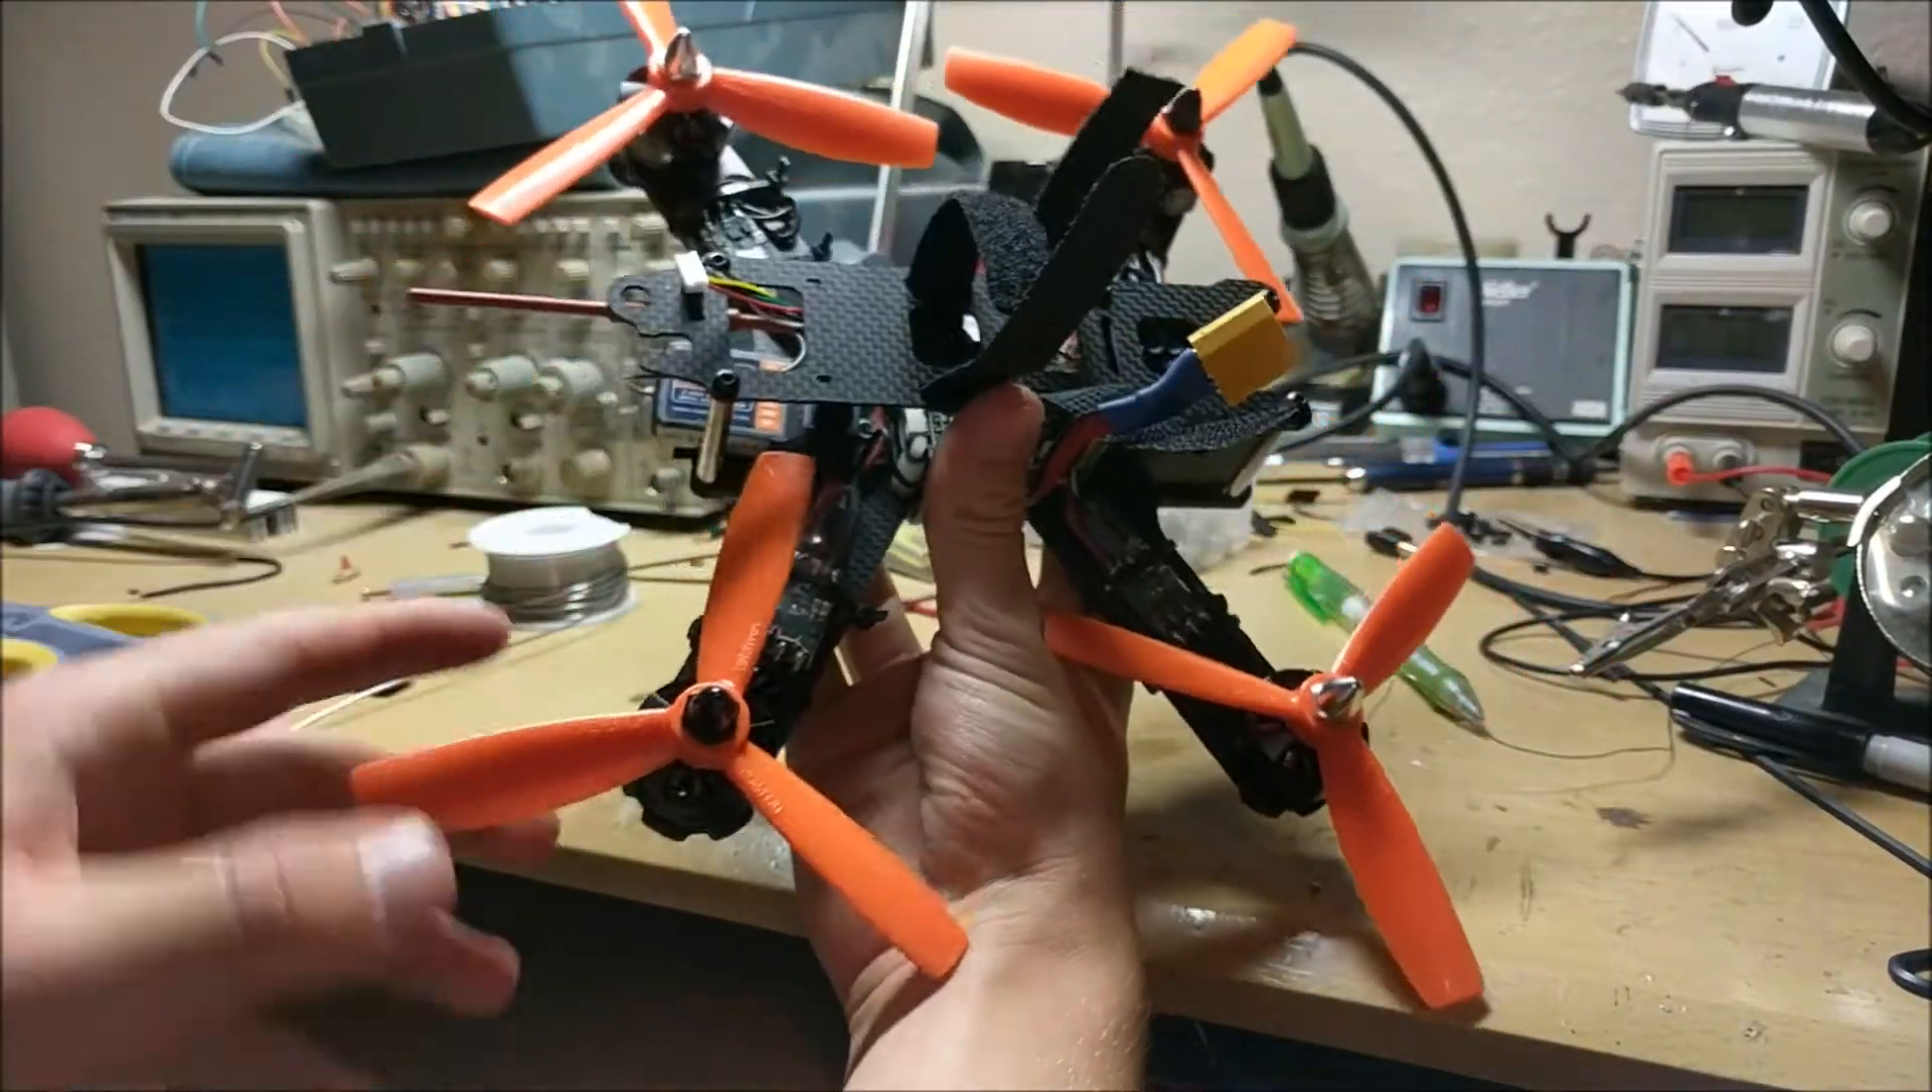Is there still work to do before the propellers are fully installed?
No.